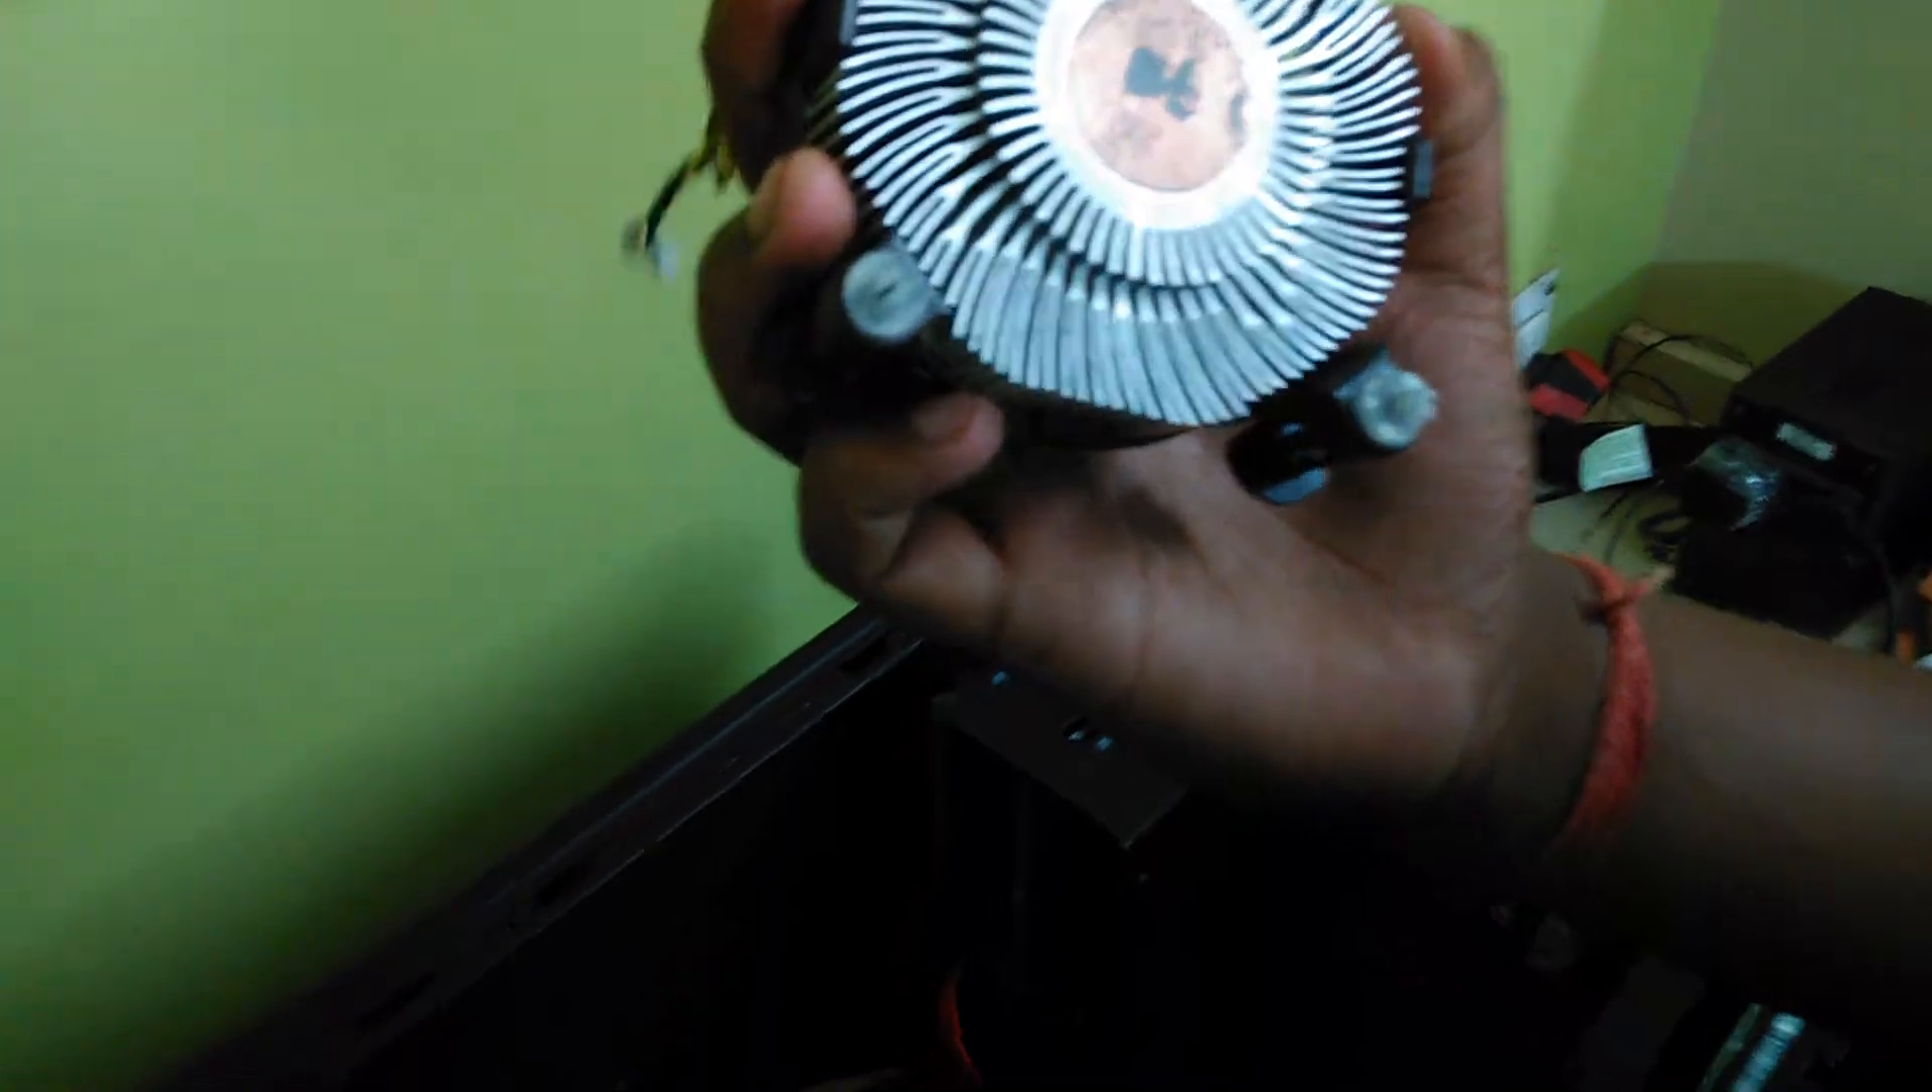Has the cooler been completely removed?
Yes.